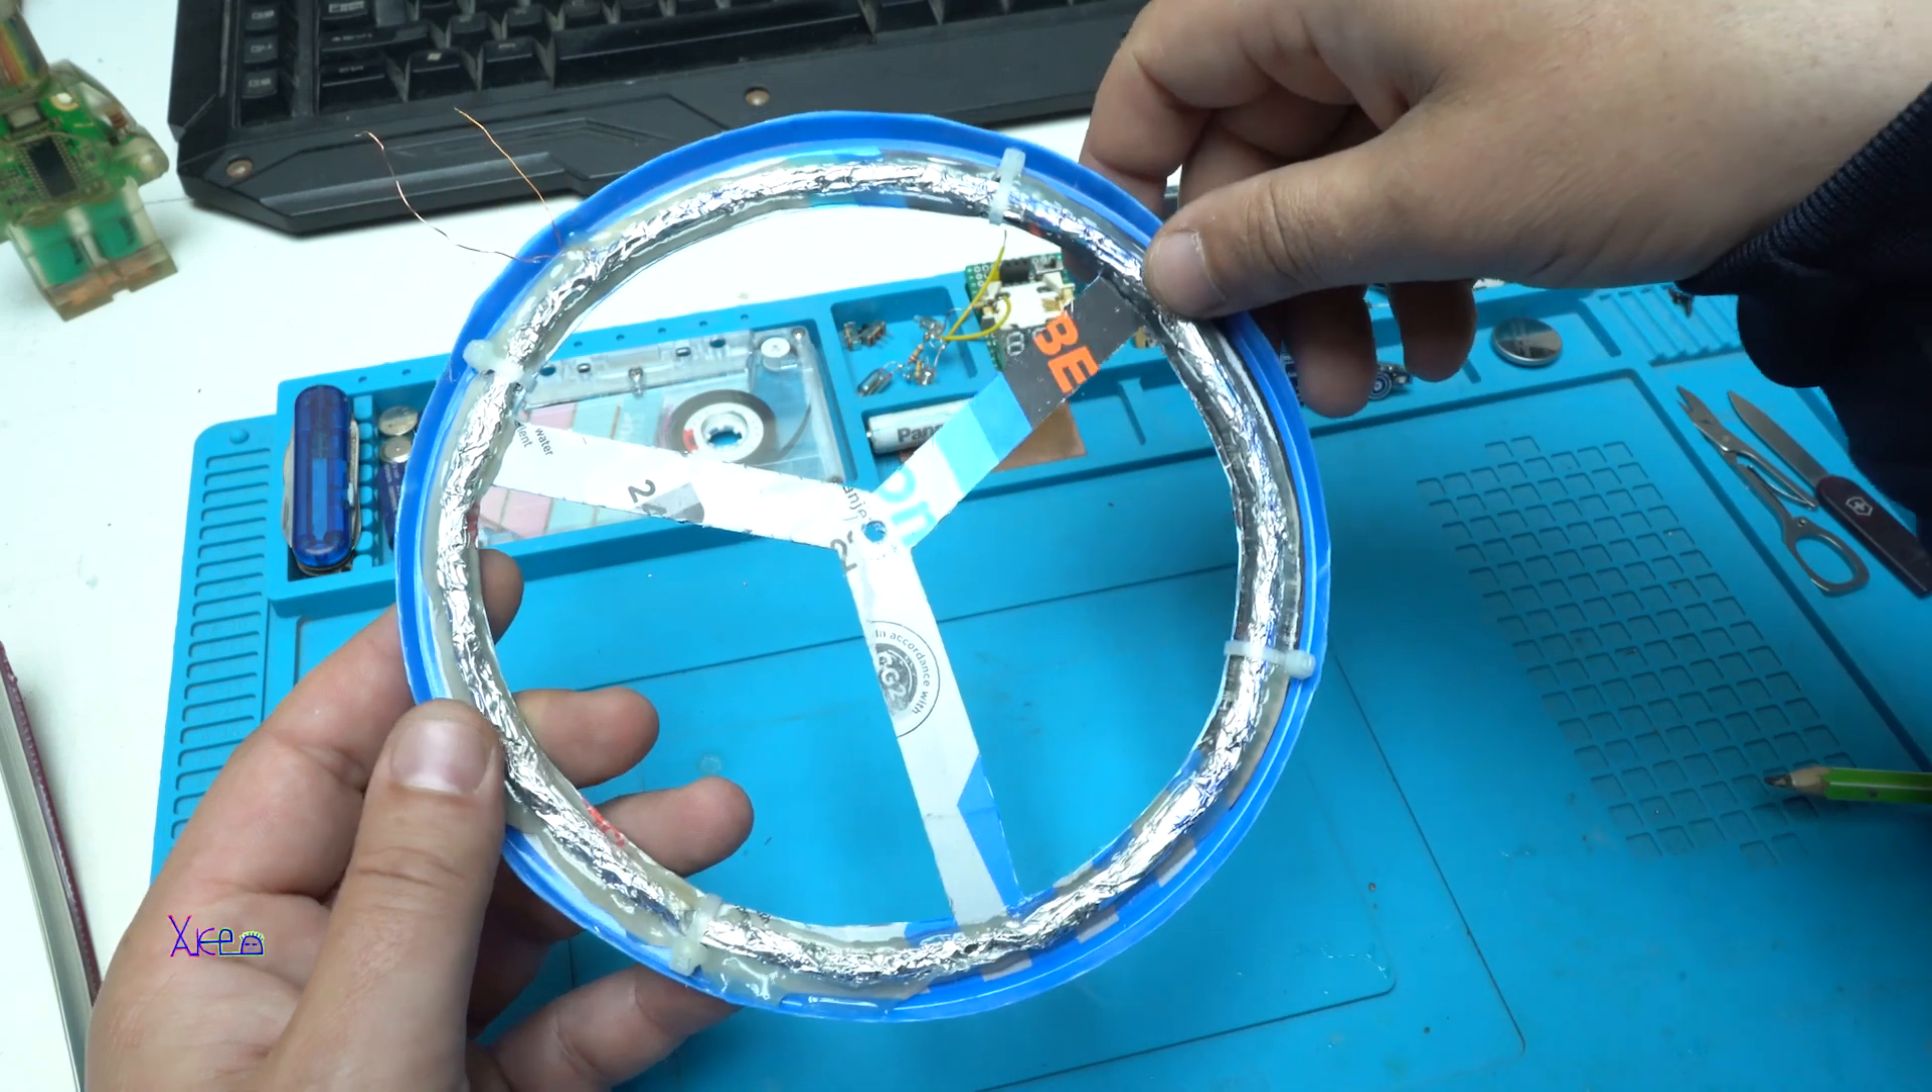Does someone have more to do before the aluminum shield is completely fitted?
No.